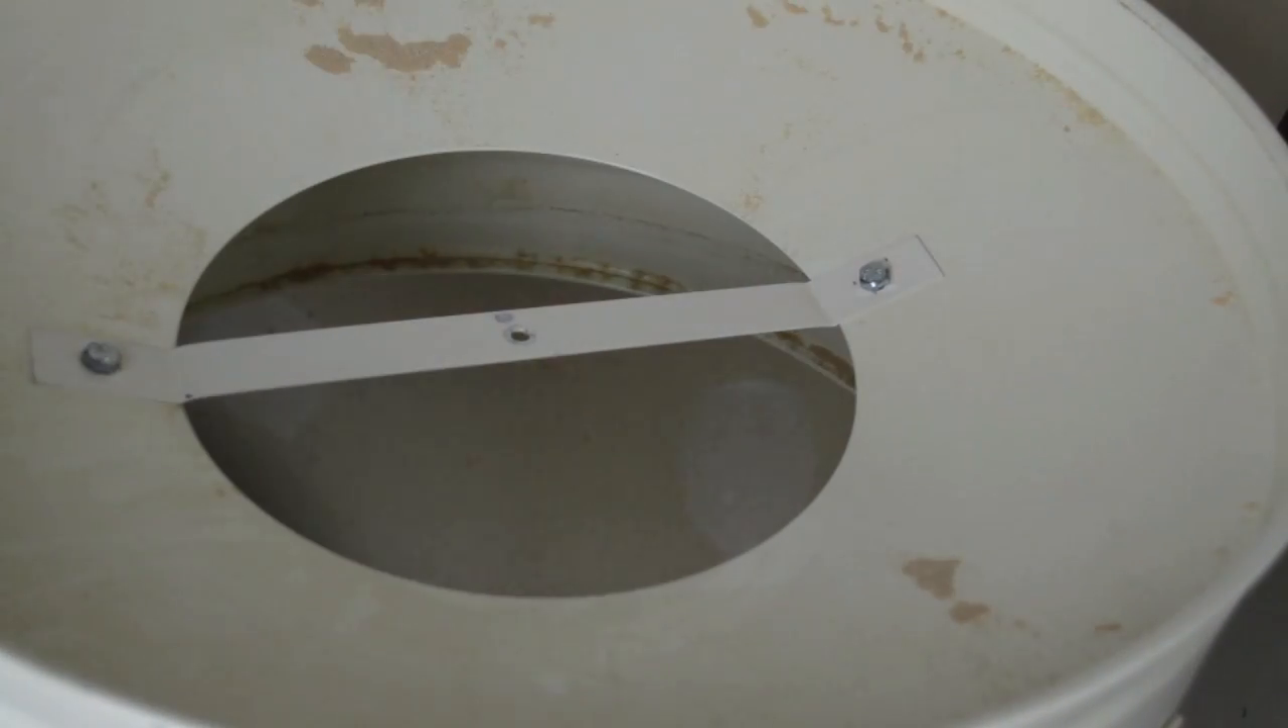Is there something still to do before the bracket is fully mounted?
No.